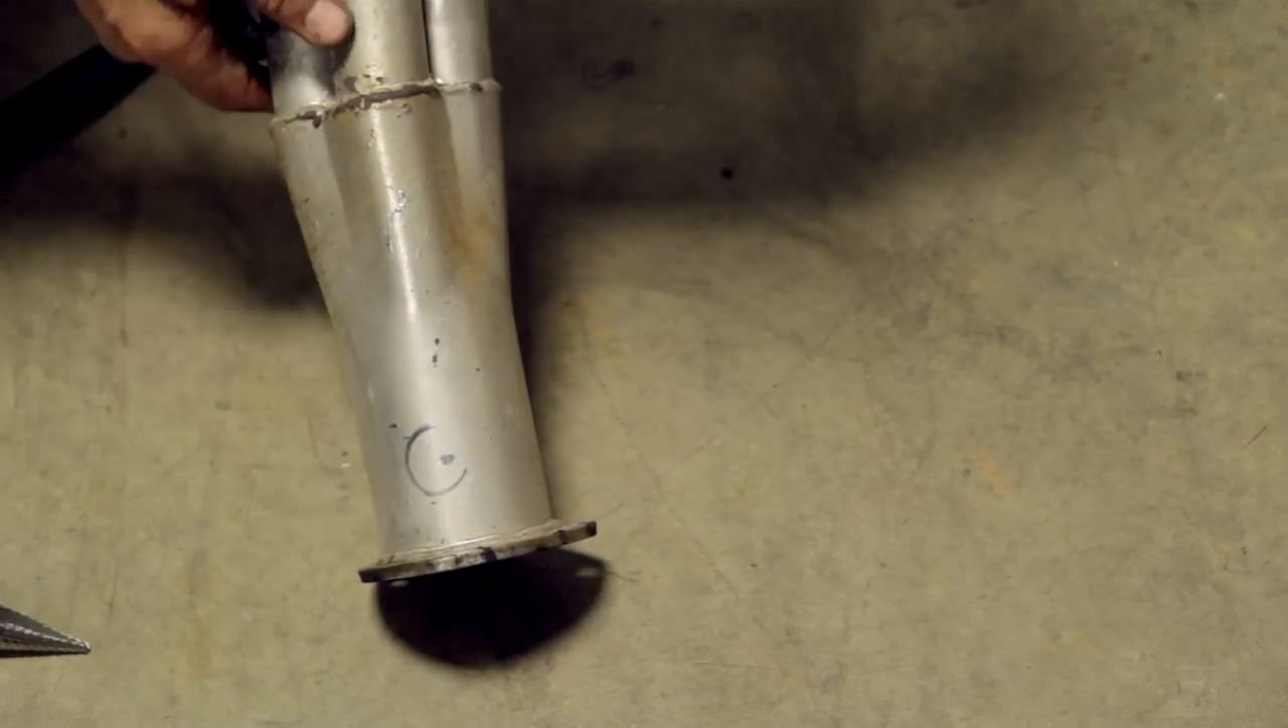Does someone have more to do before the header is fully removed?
No.